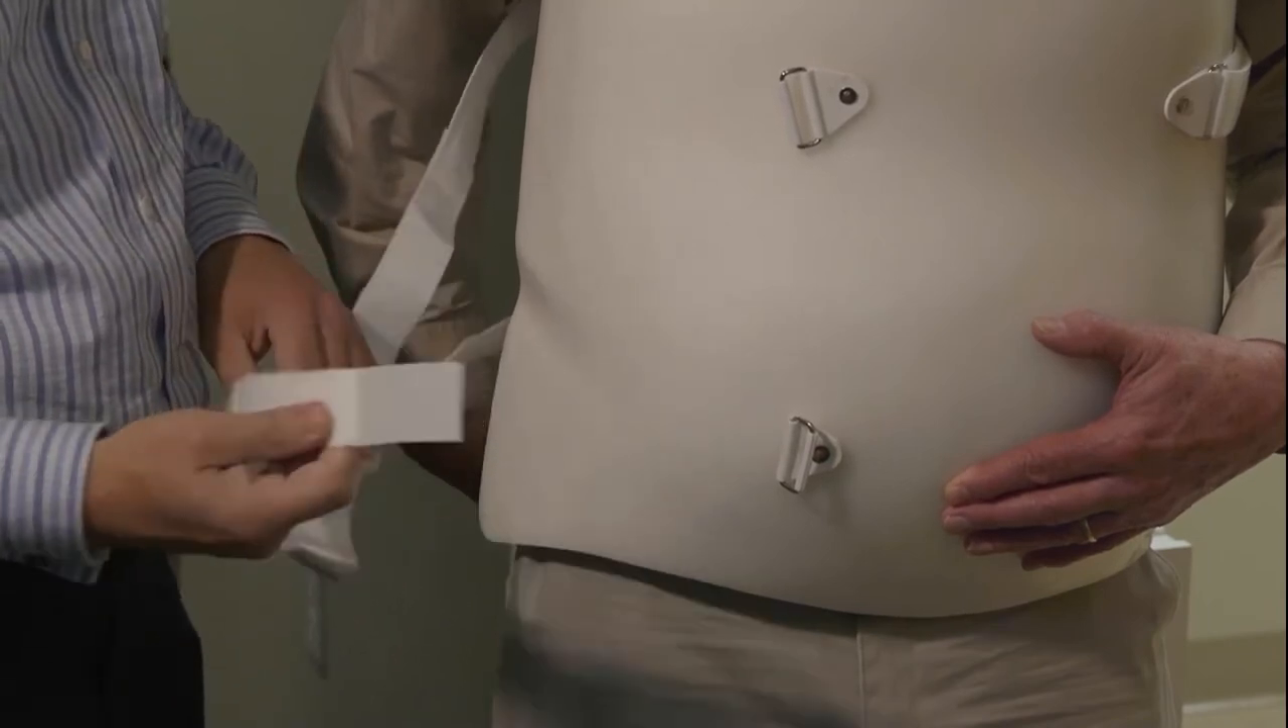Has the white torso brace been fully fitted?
No.